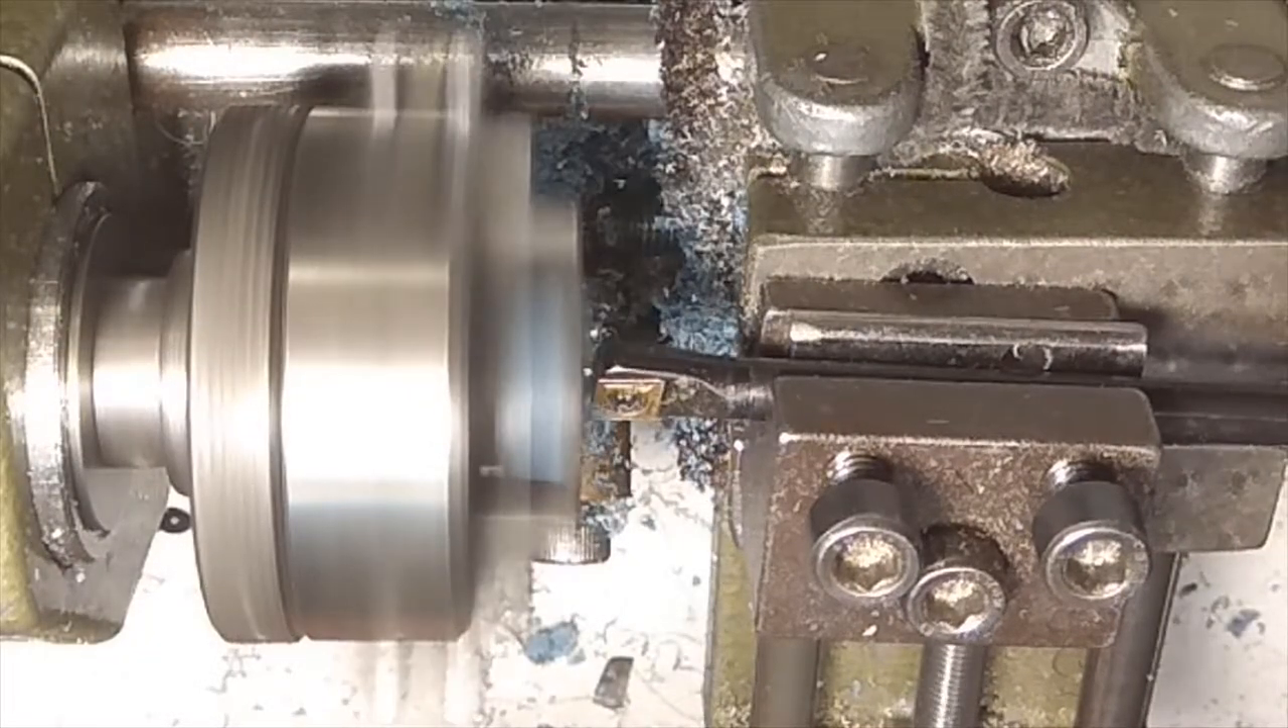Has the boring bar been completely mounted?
Yes.